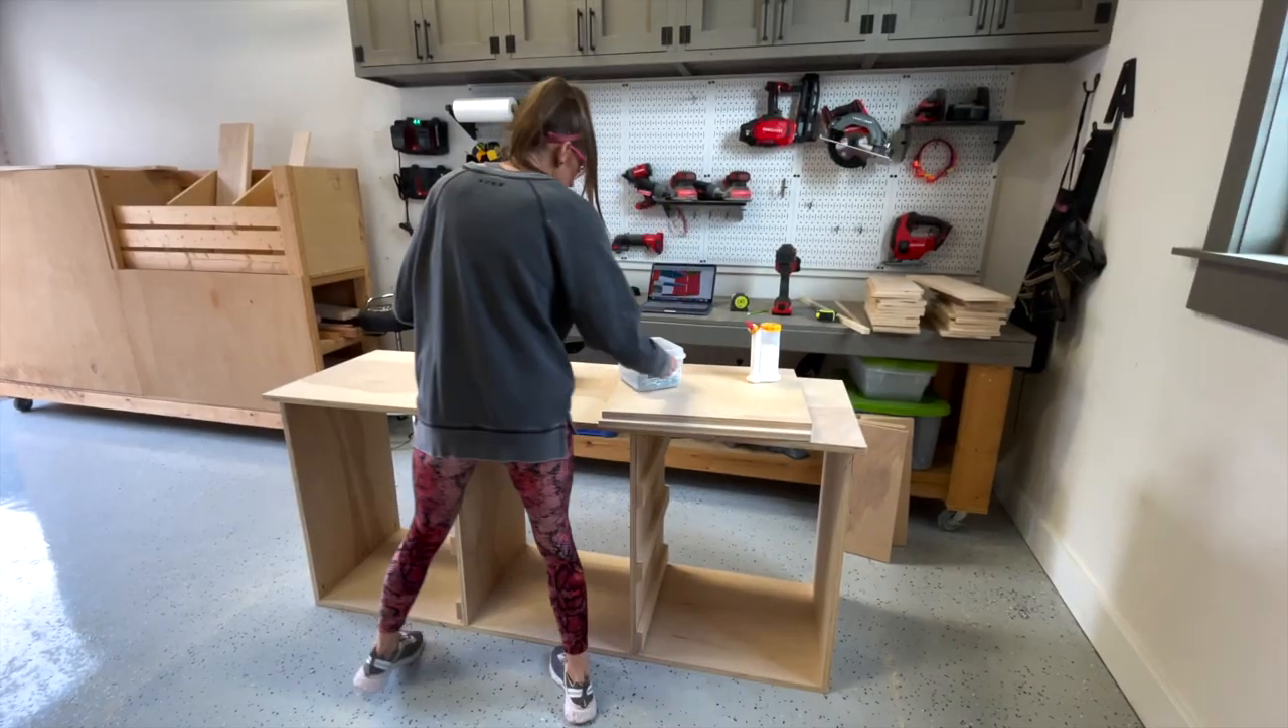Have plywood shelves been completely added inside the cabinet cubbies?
No.